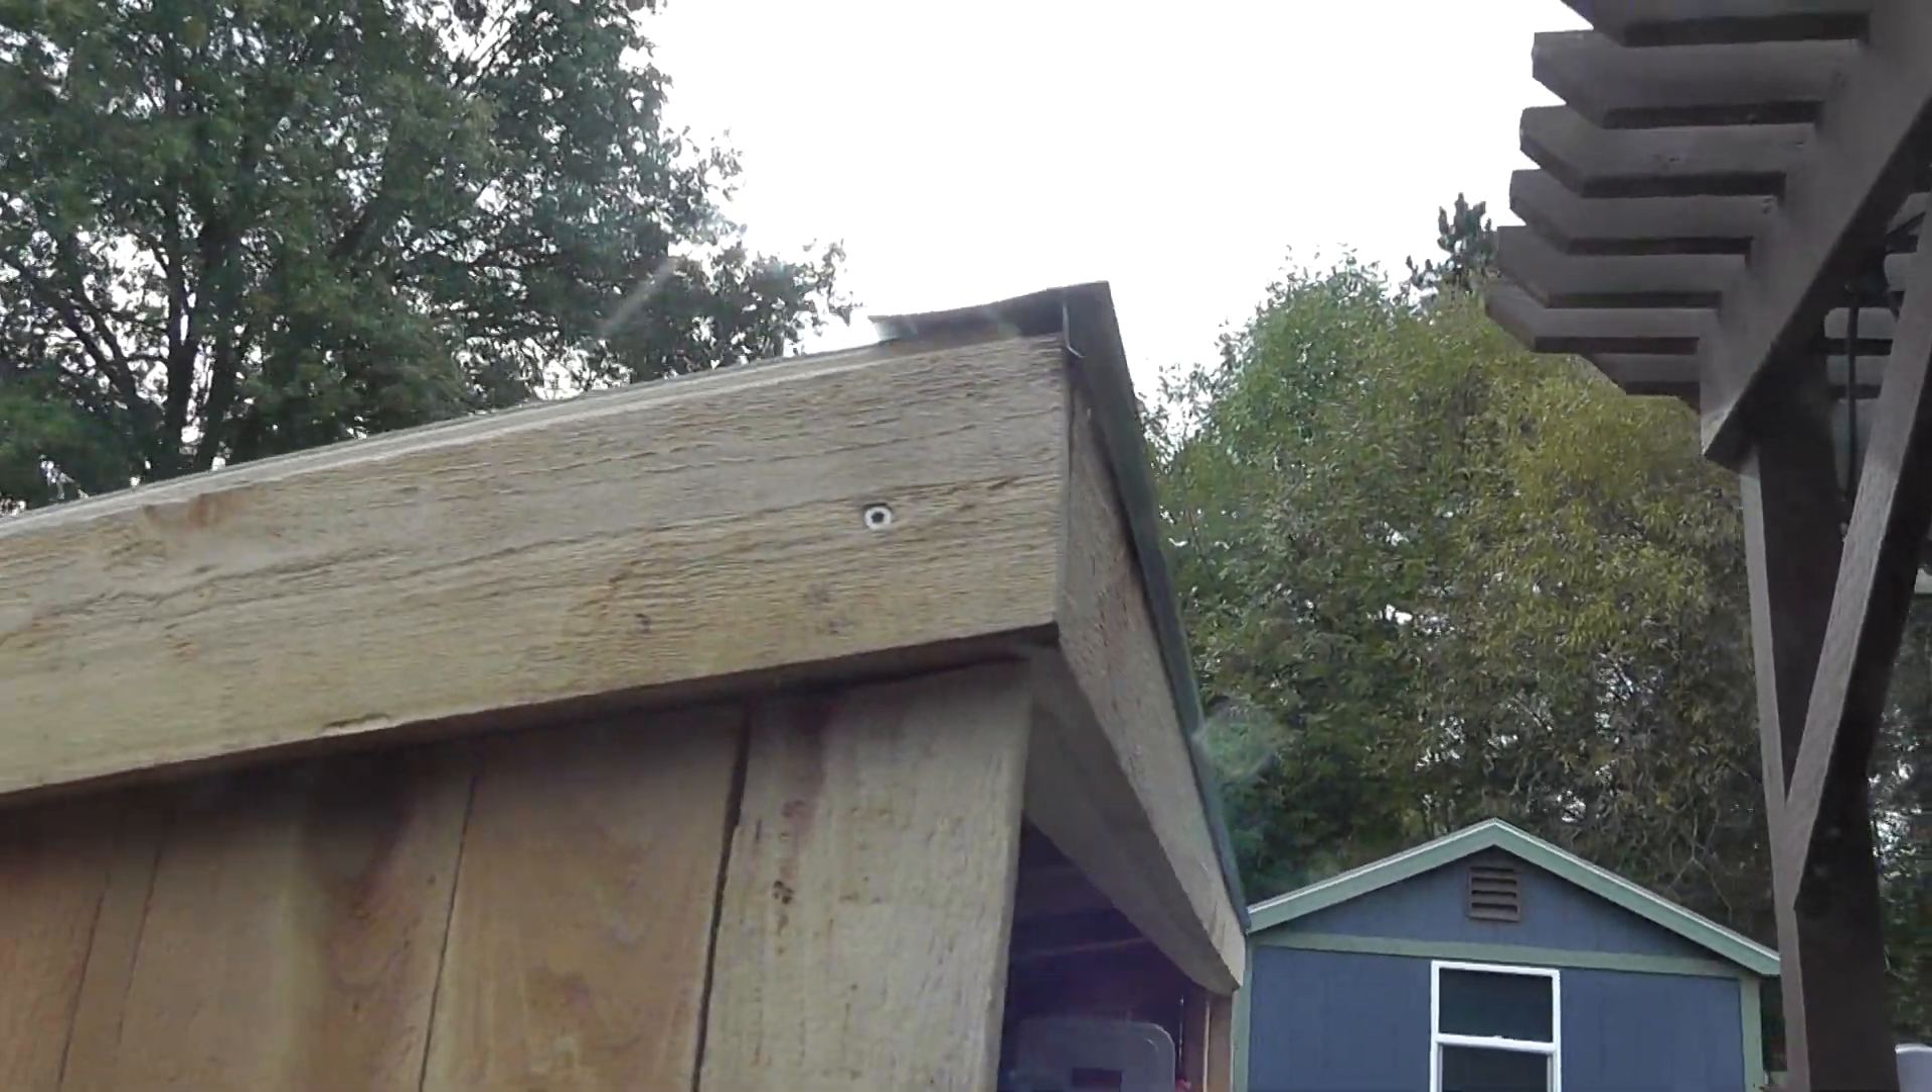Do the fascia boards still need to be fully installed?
No.